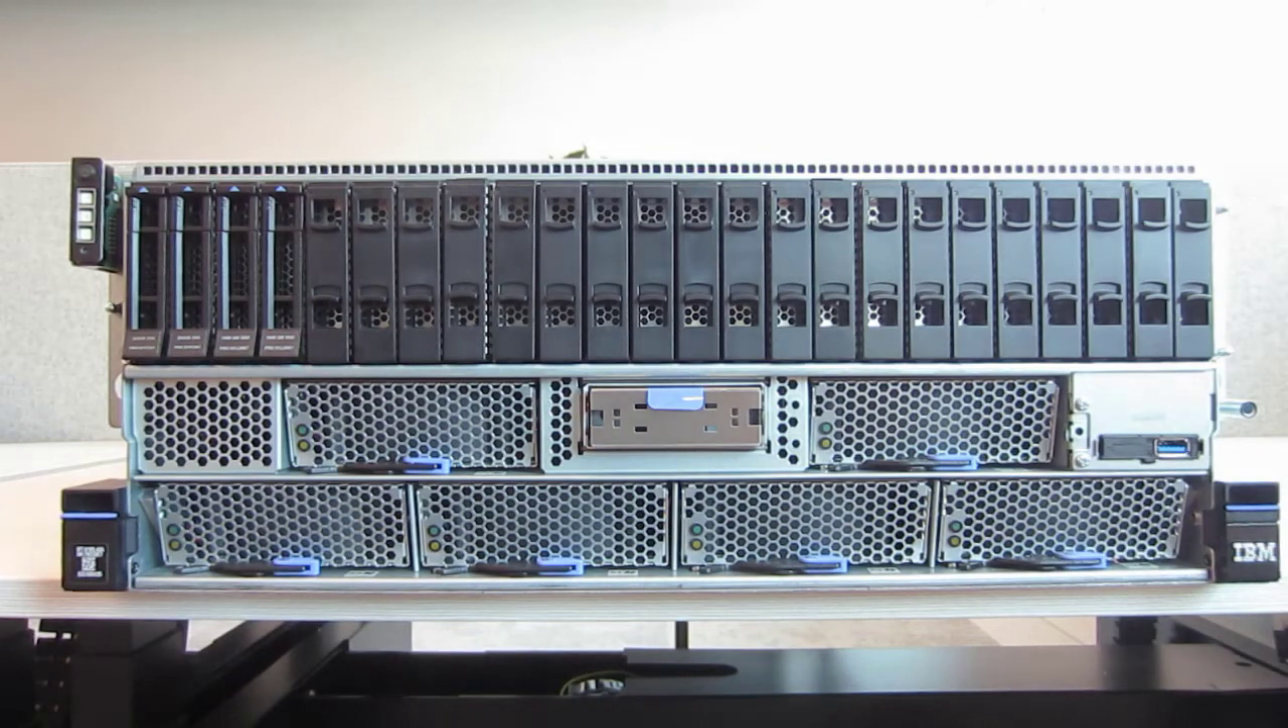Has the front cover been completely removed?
Yes.